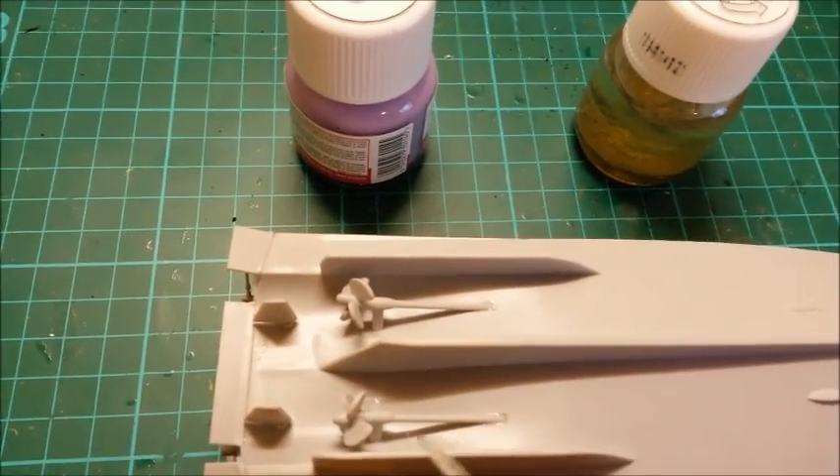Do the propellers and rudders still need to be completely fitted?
No.